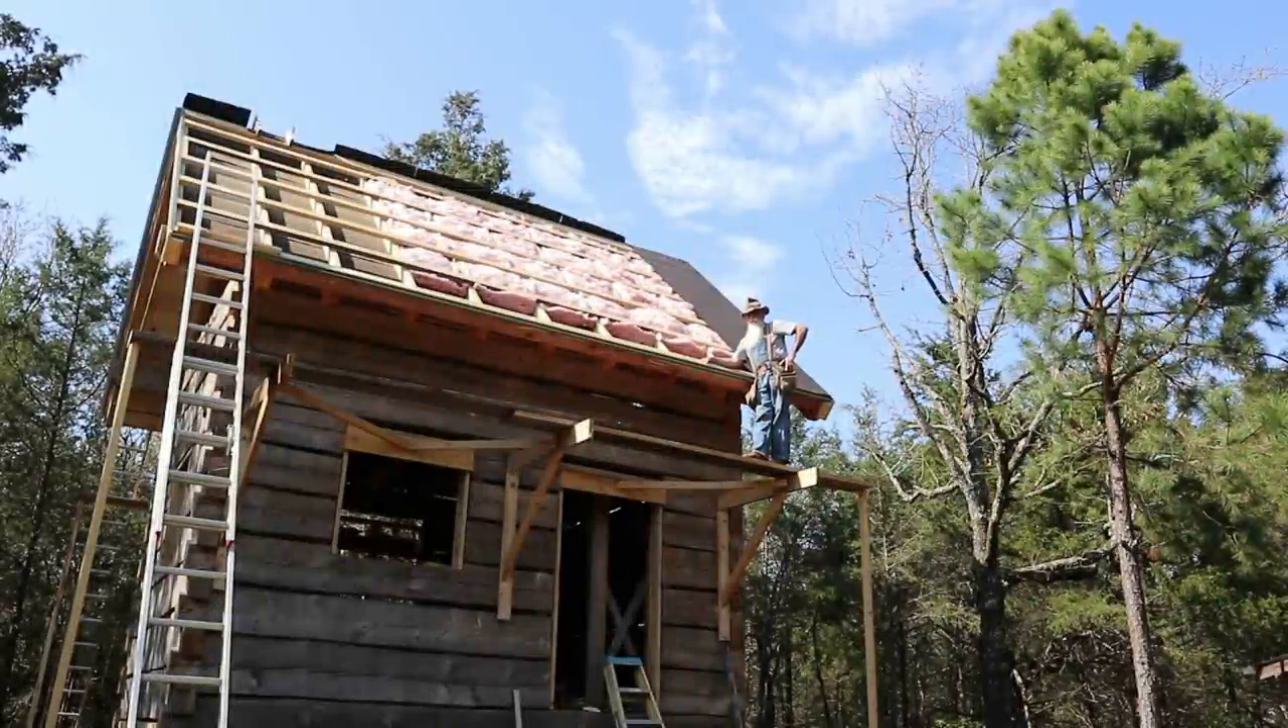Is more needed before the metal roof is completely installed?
Yes.